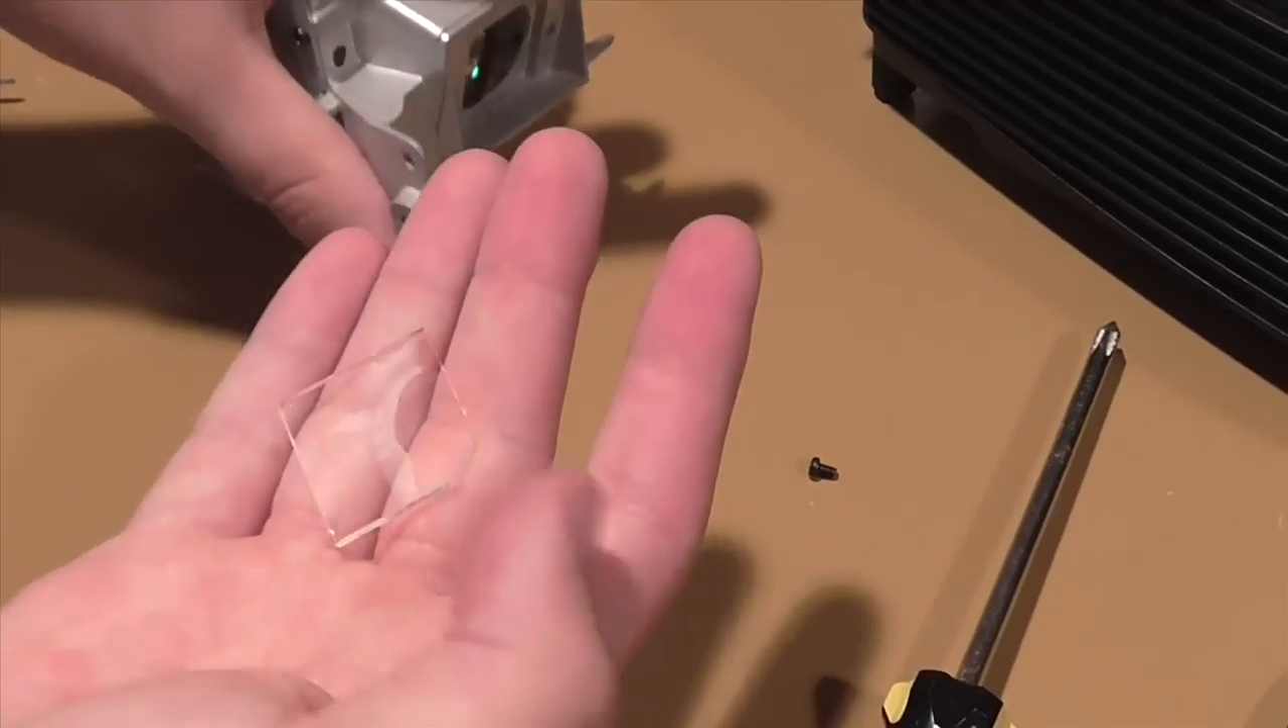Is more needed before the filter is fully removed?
No.